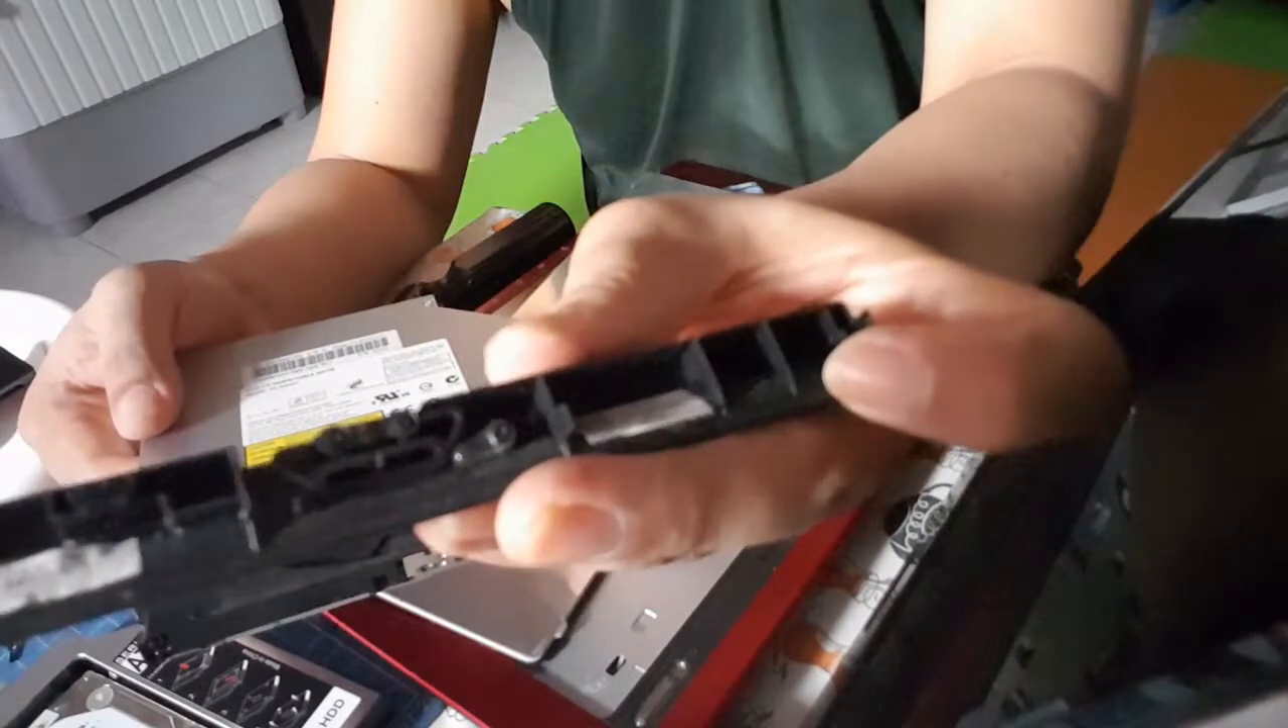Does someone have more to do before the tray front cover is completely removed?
No.